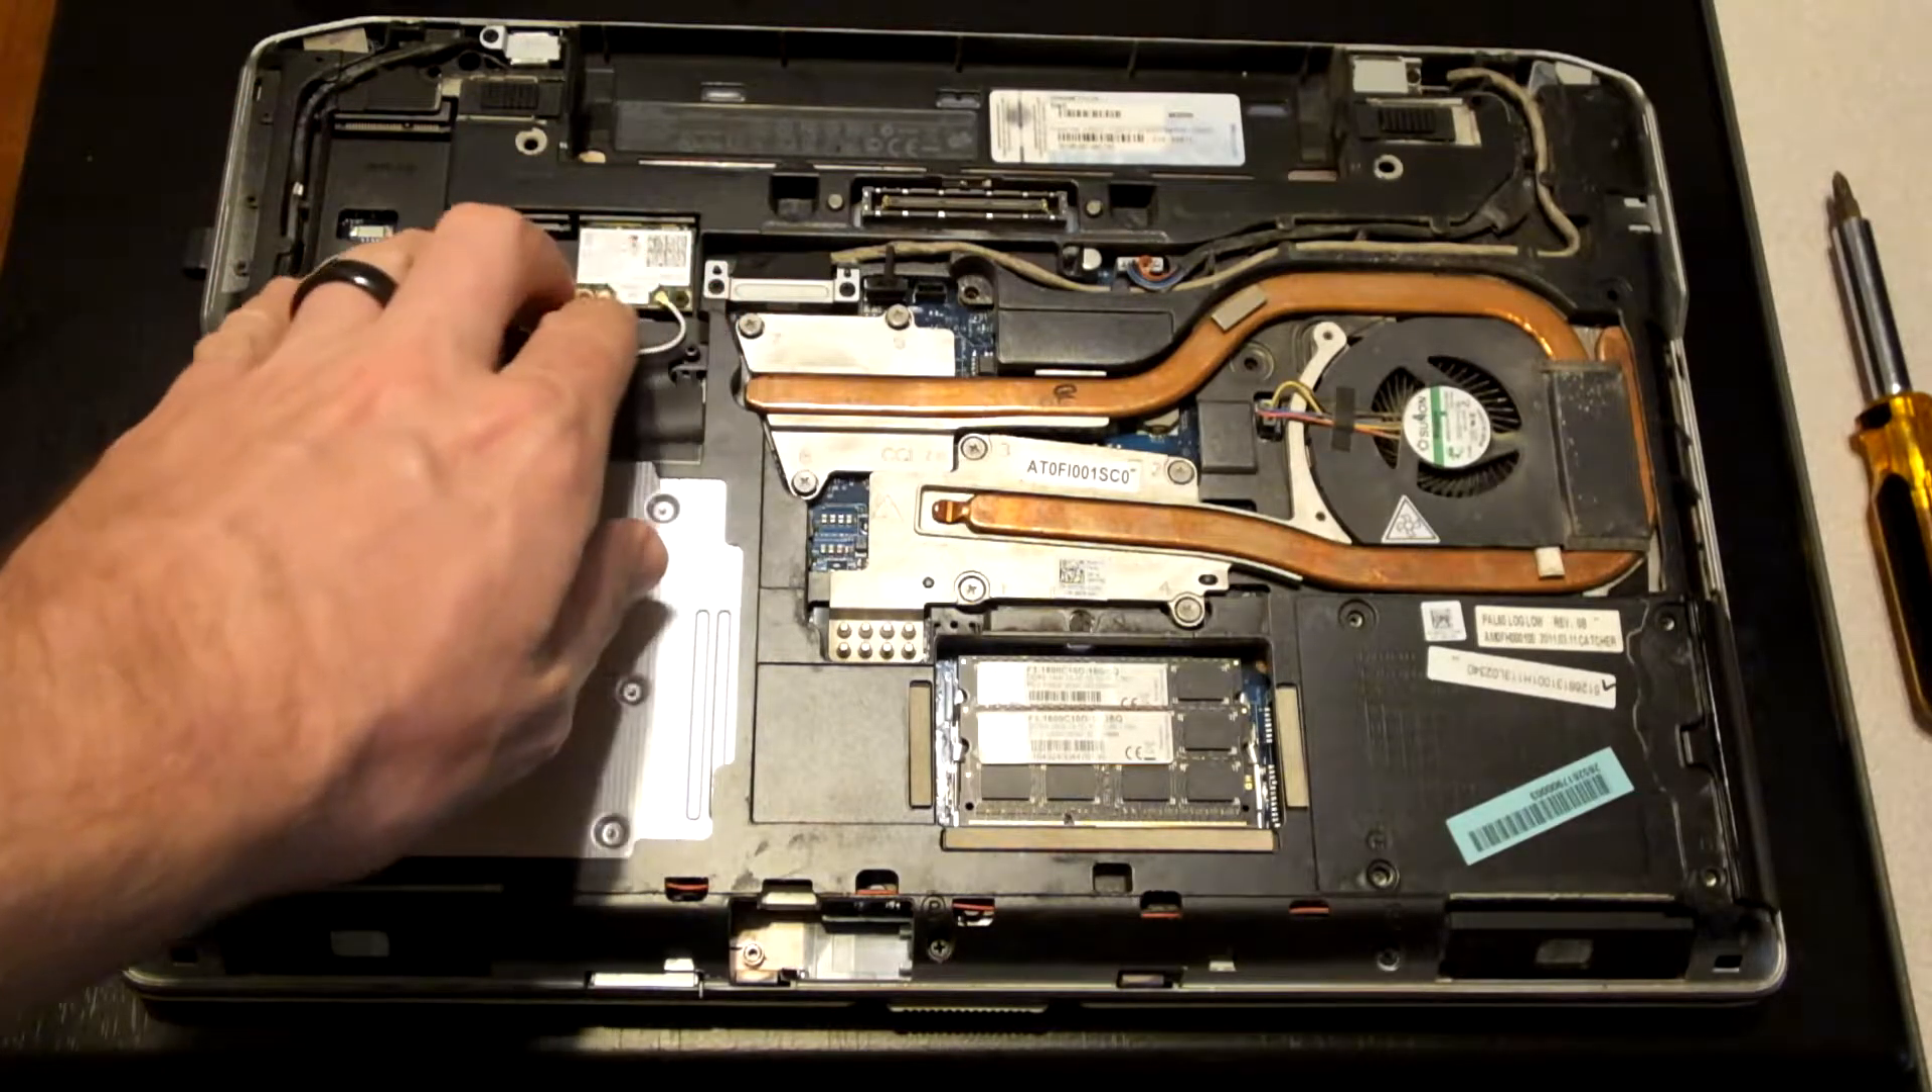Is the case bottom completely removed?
Yes.